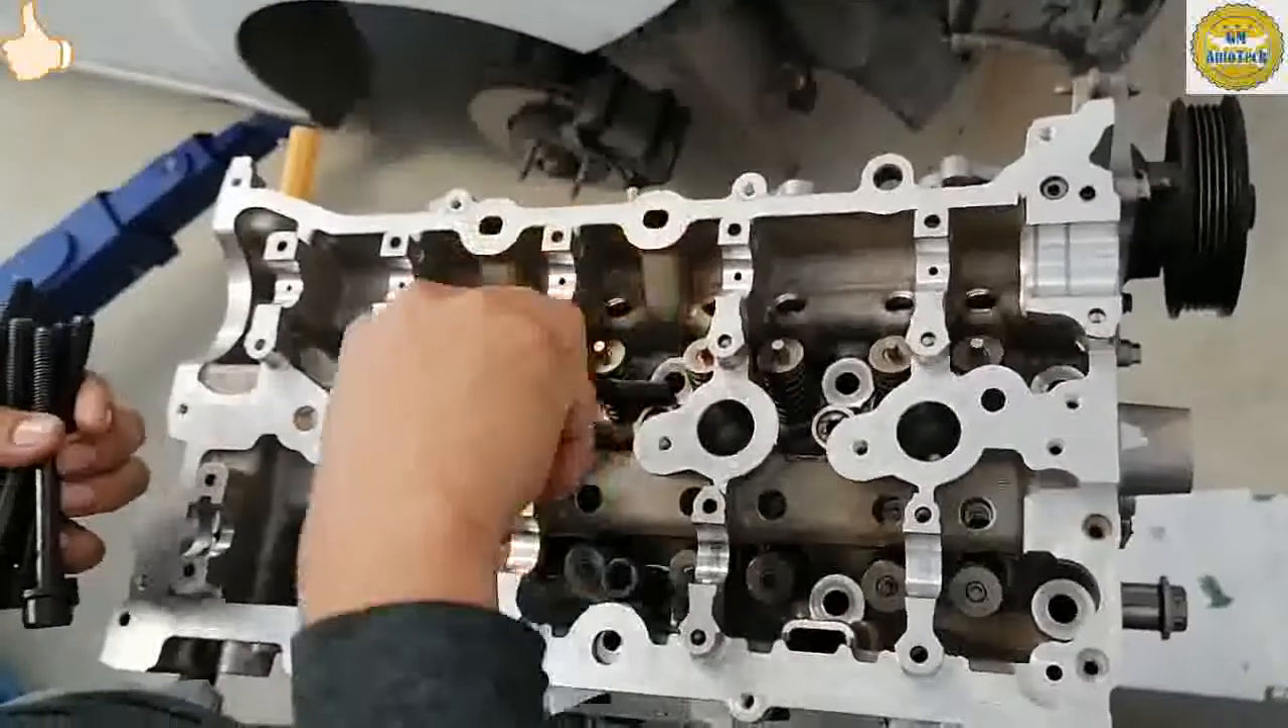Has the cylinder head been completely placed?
Yes.